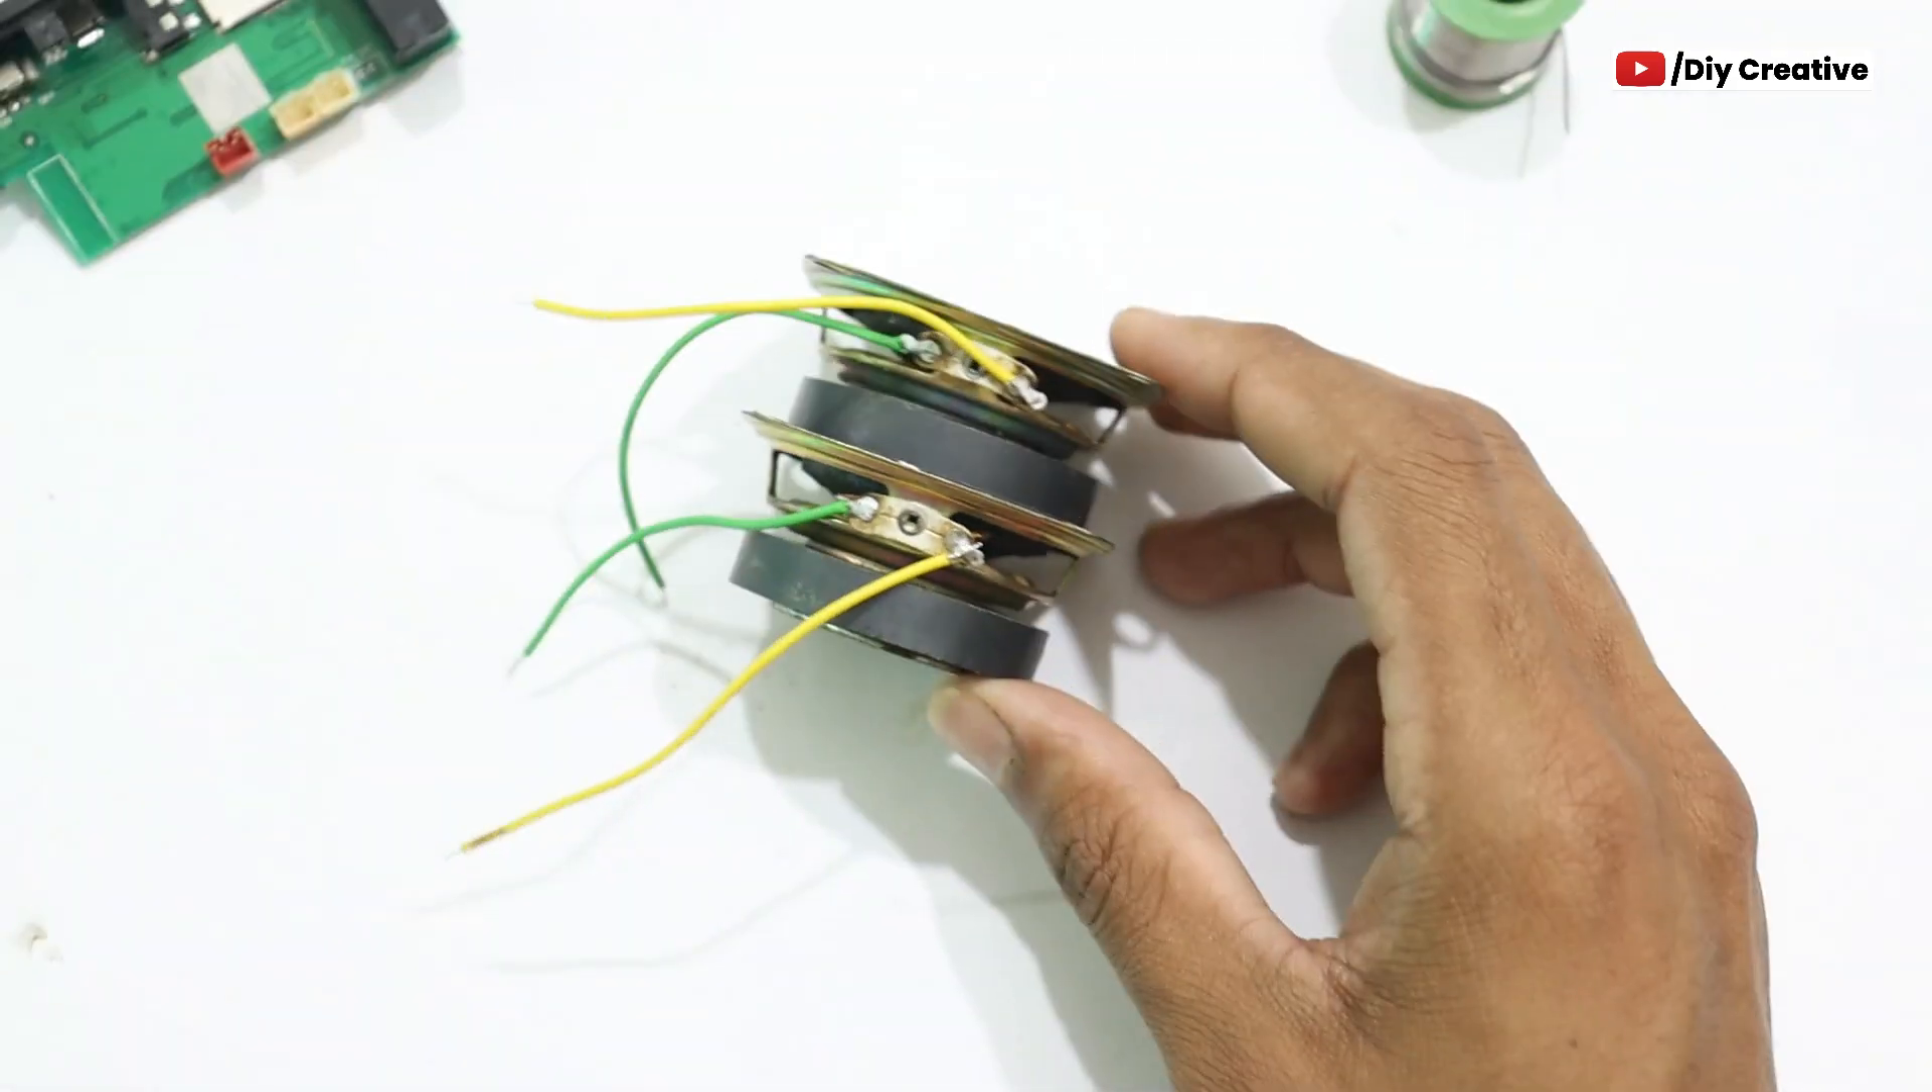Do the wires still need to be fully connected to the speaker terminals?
No.